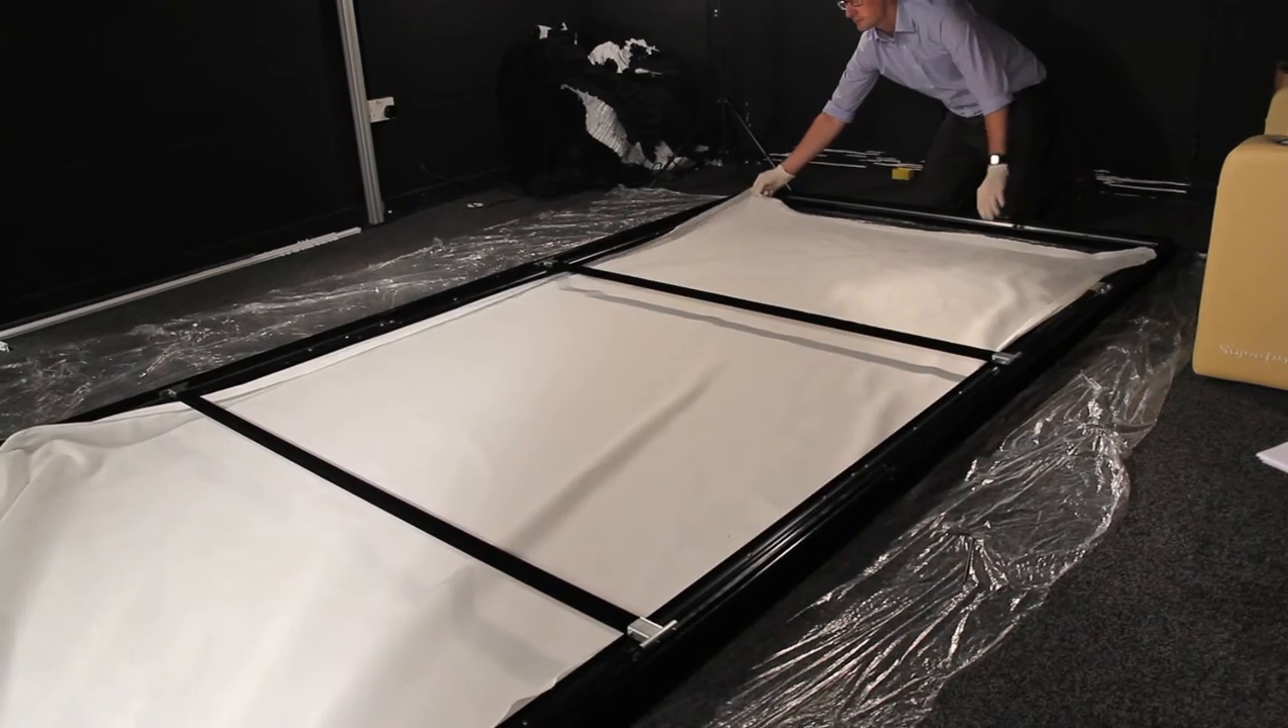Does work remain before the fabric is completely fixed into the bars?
Yes.